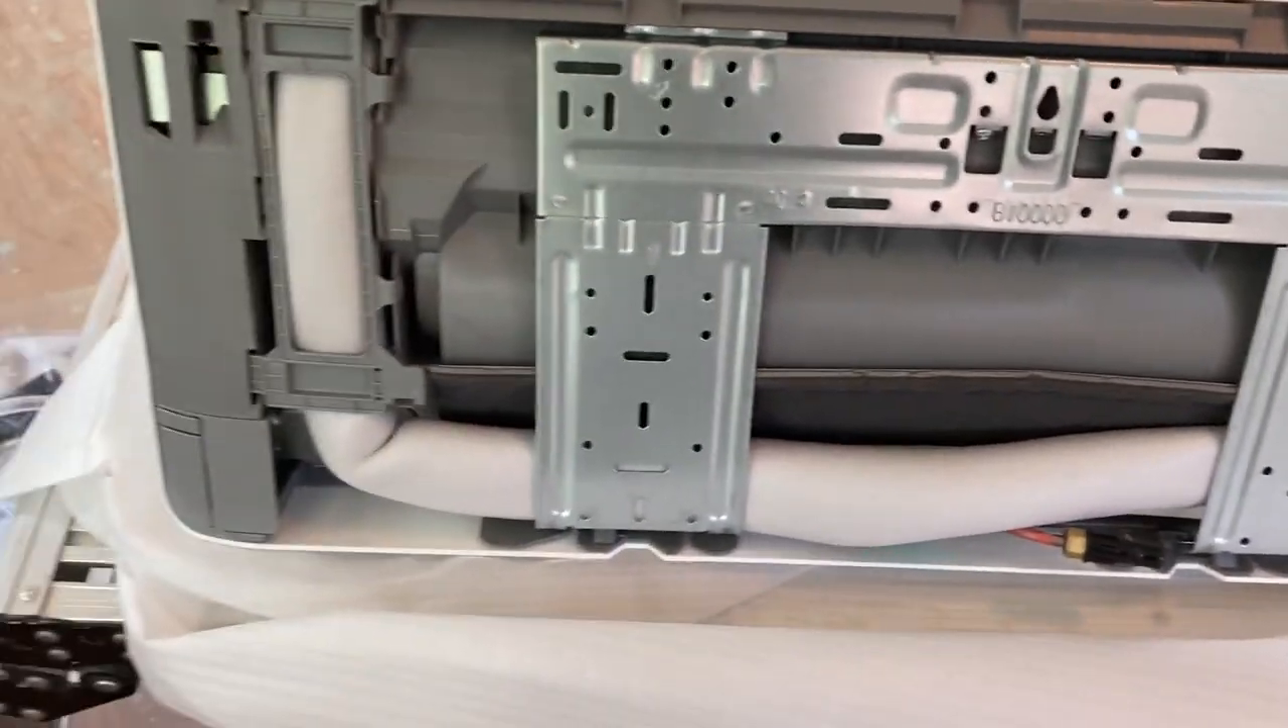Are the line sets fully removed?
No.